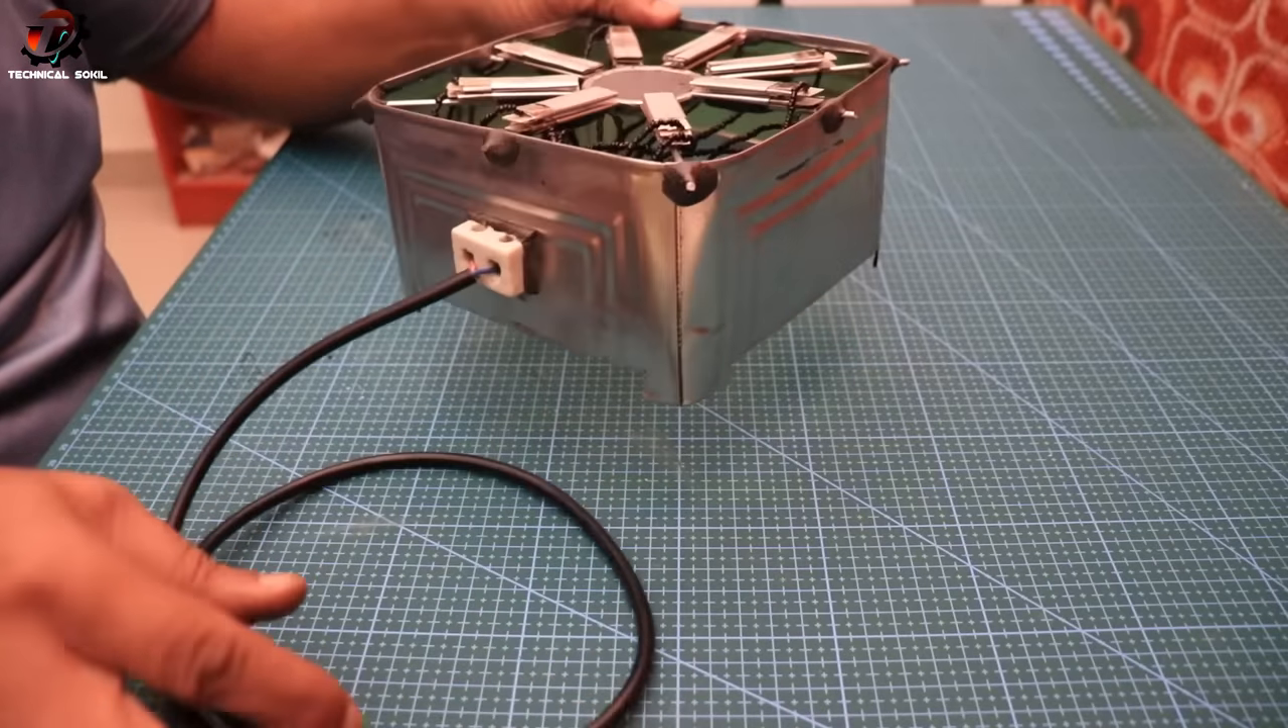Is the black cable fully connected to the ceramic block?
Yes.